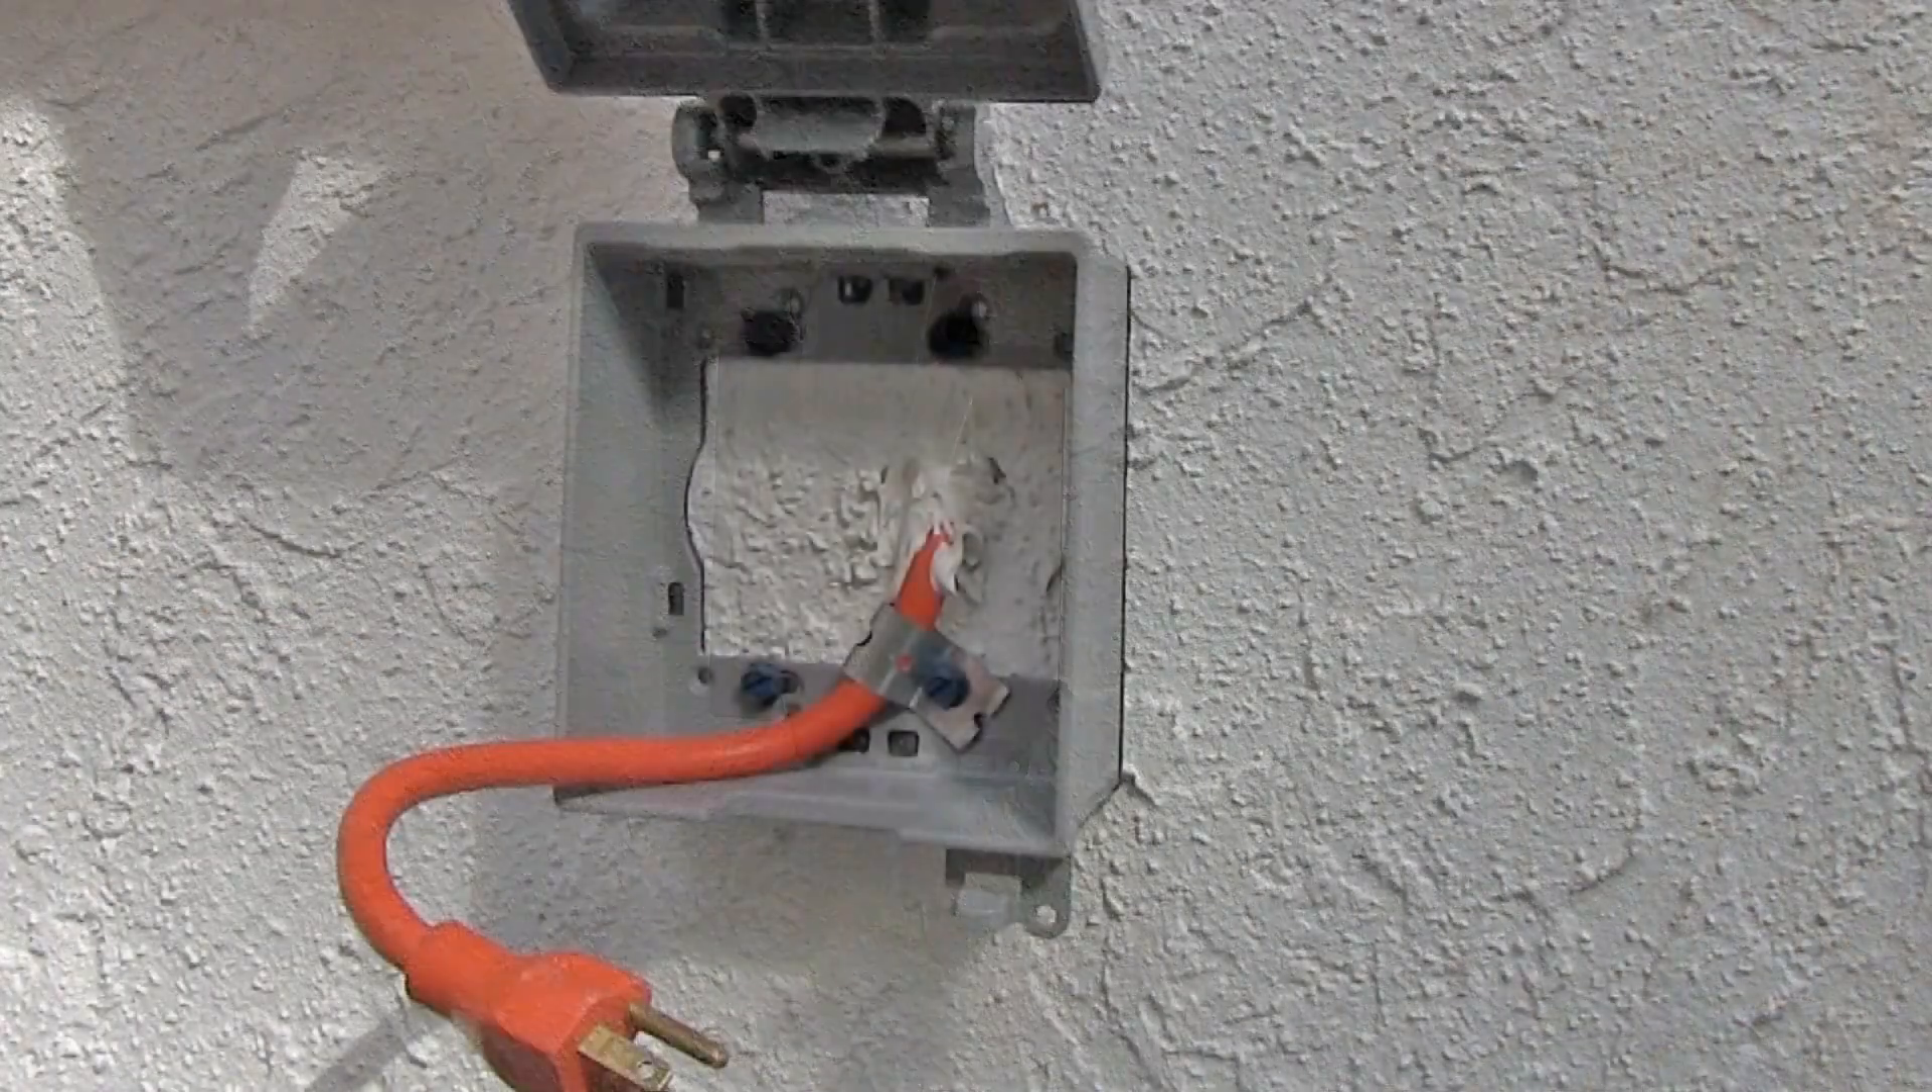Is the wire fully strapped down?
Yes.